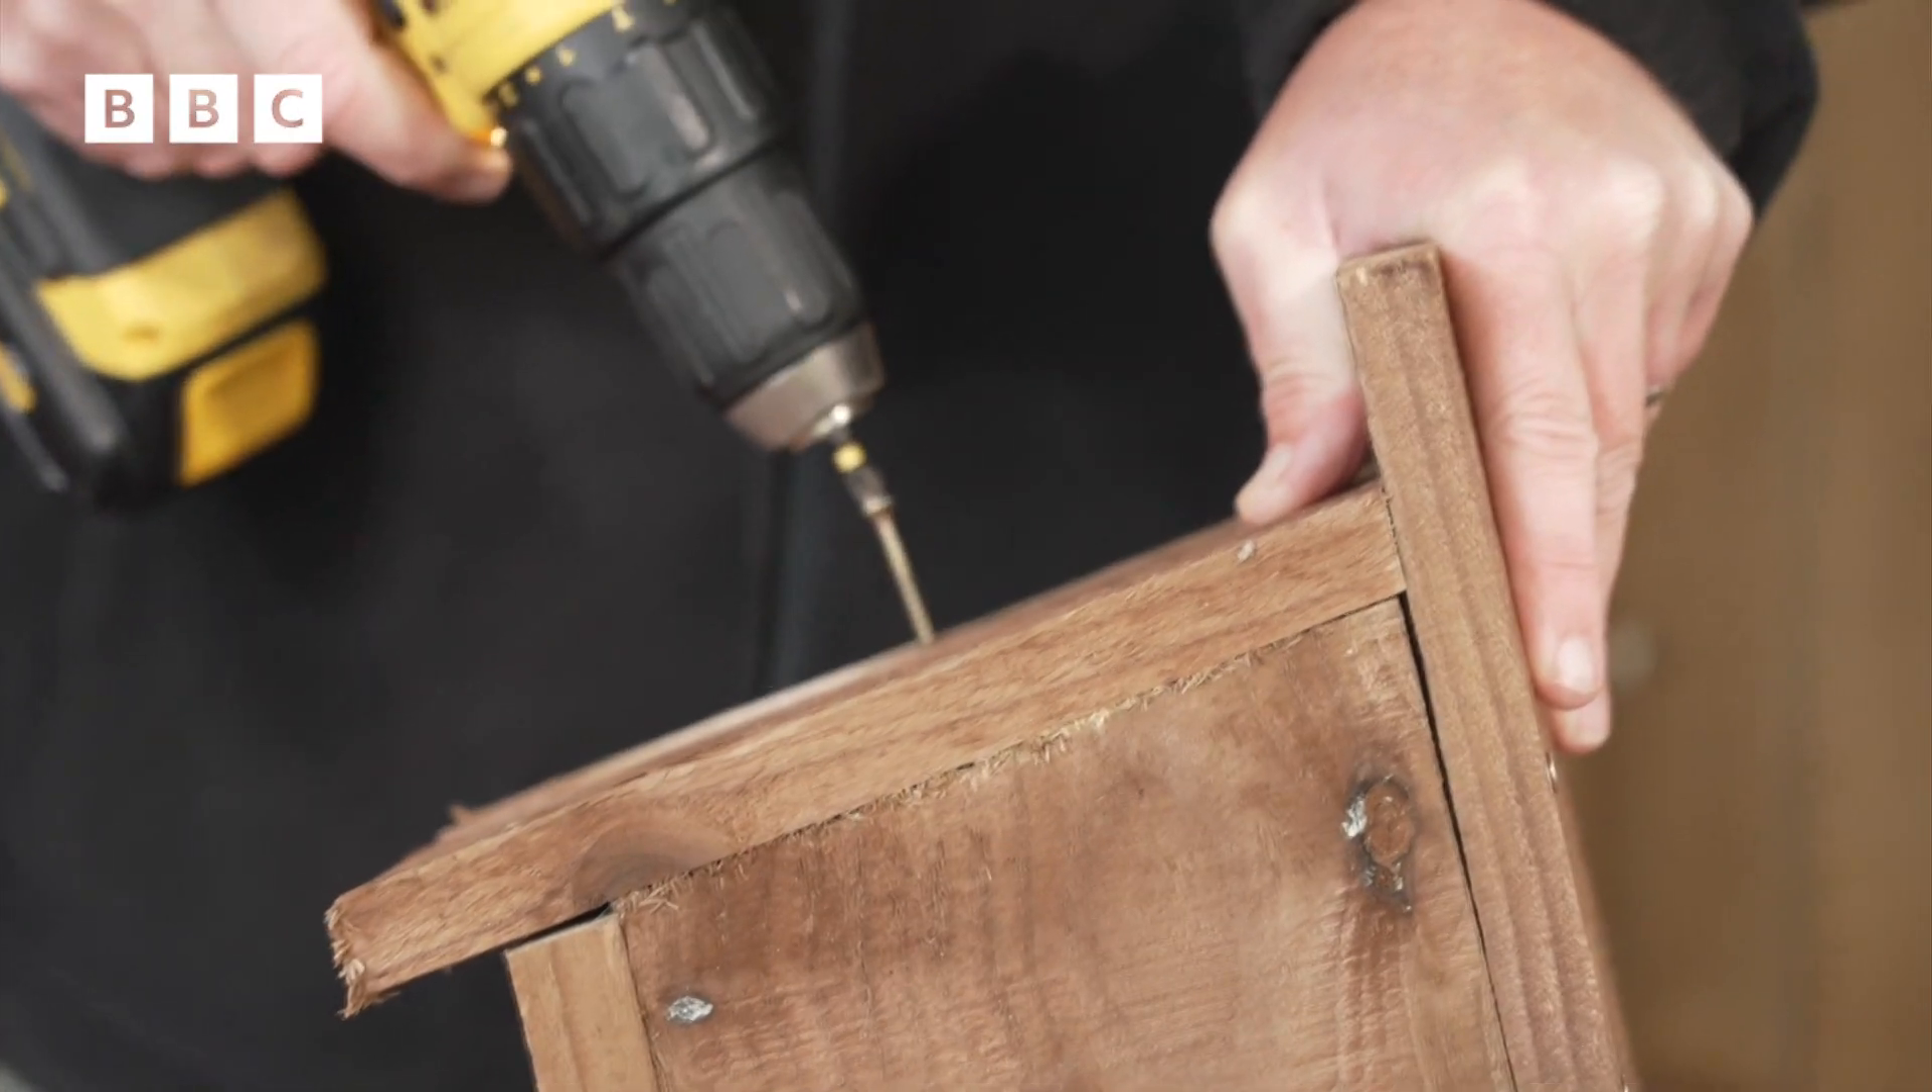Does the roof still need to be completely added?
Yes.